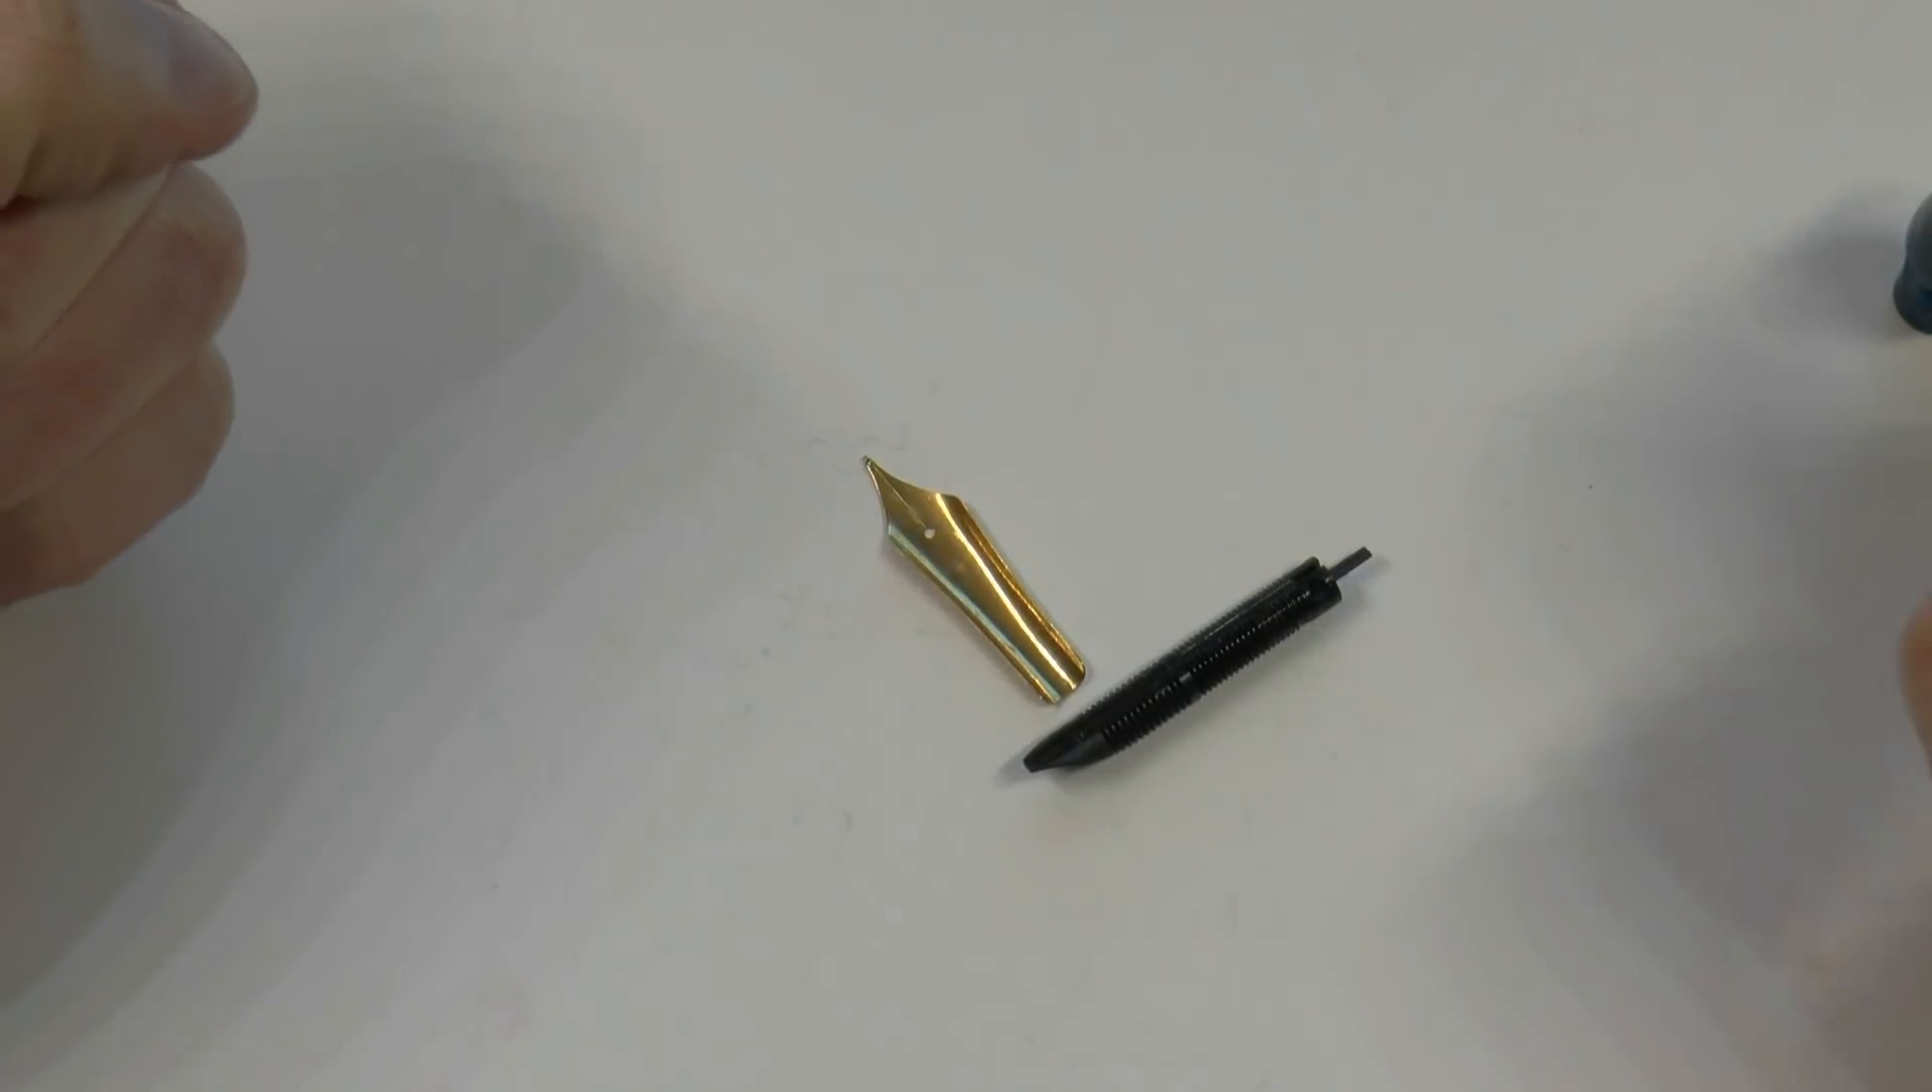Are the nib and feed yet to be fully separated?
No.